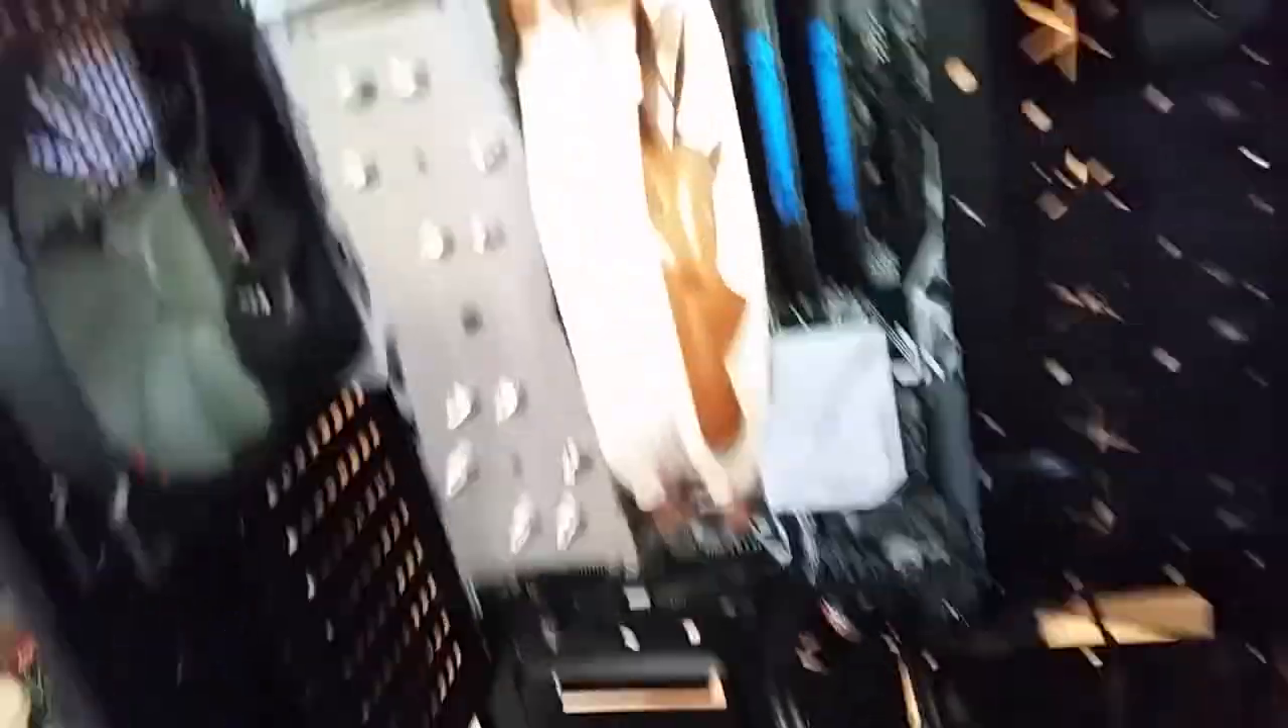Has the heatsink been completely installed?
Yes.